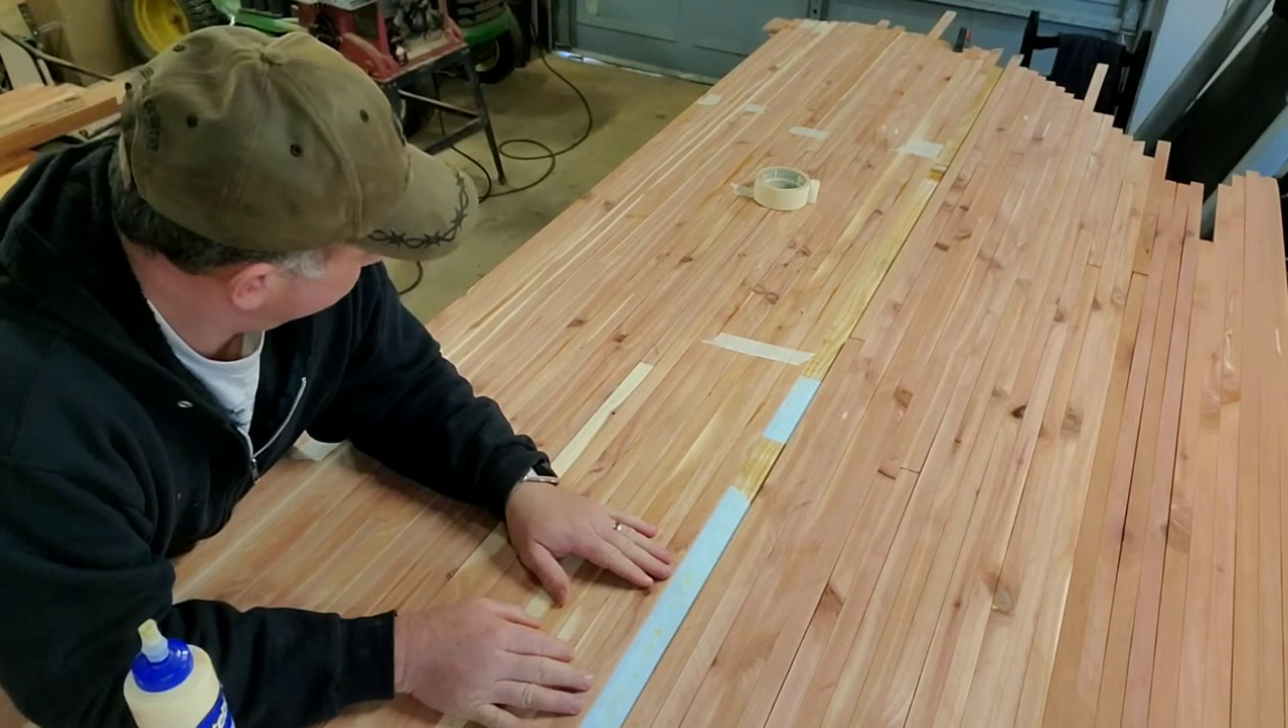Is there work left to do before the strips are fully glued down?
Yes.